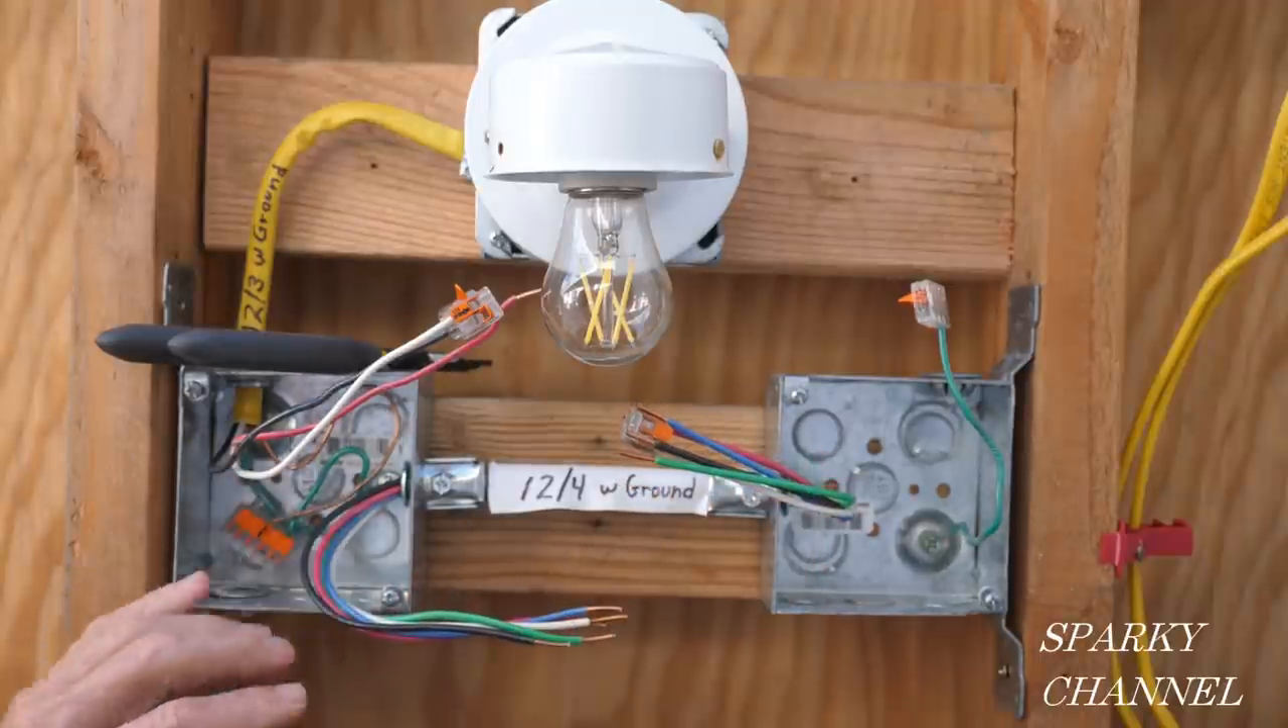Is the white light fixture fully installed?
Yes.